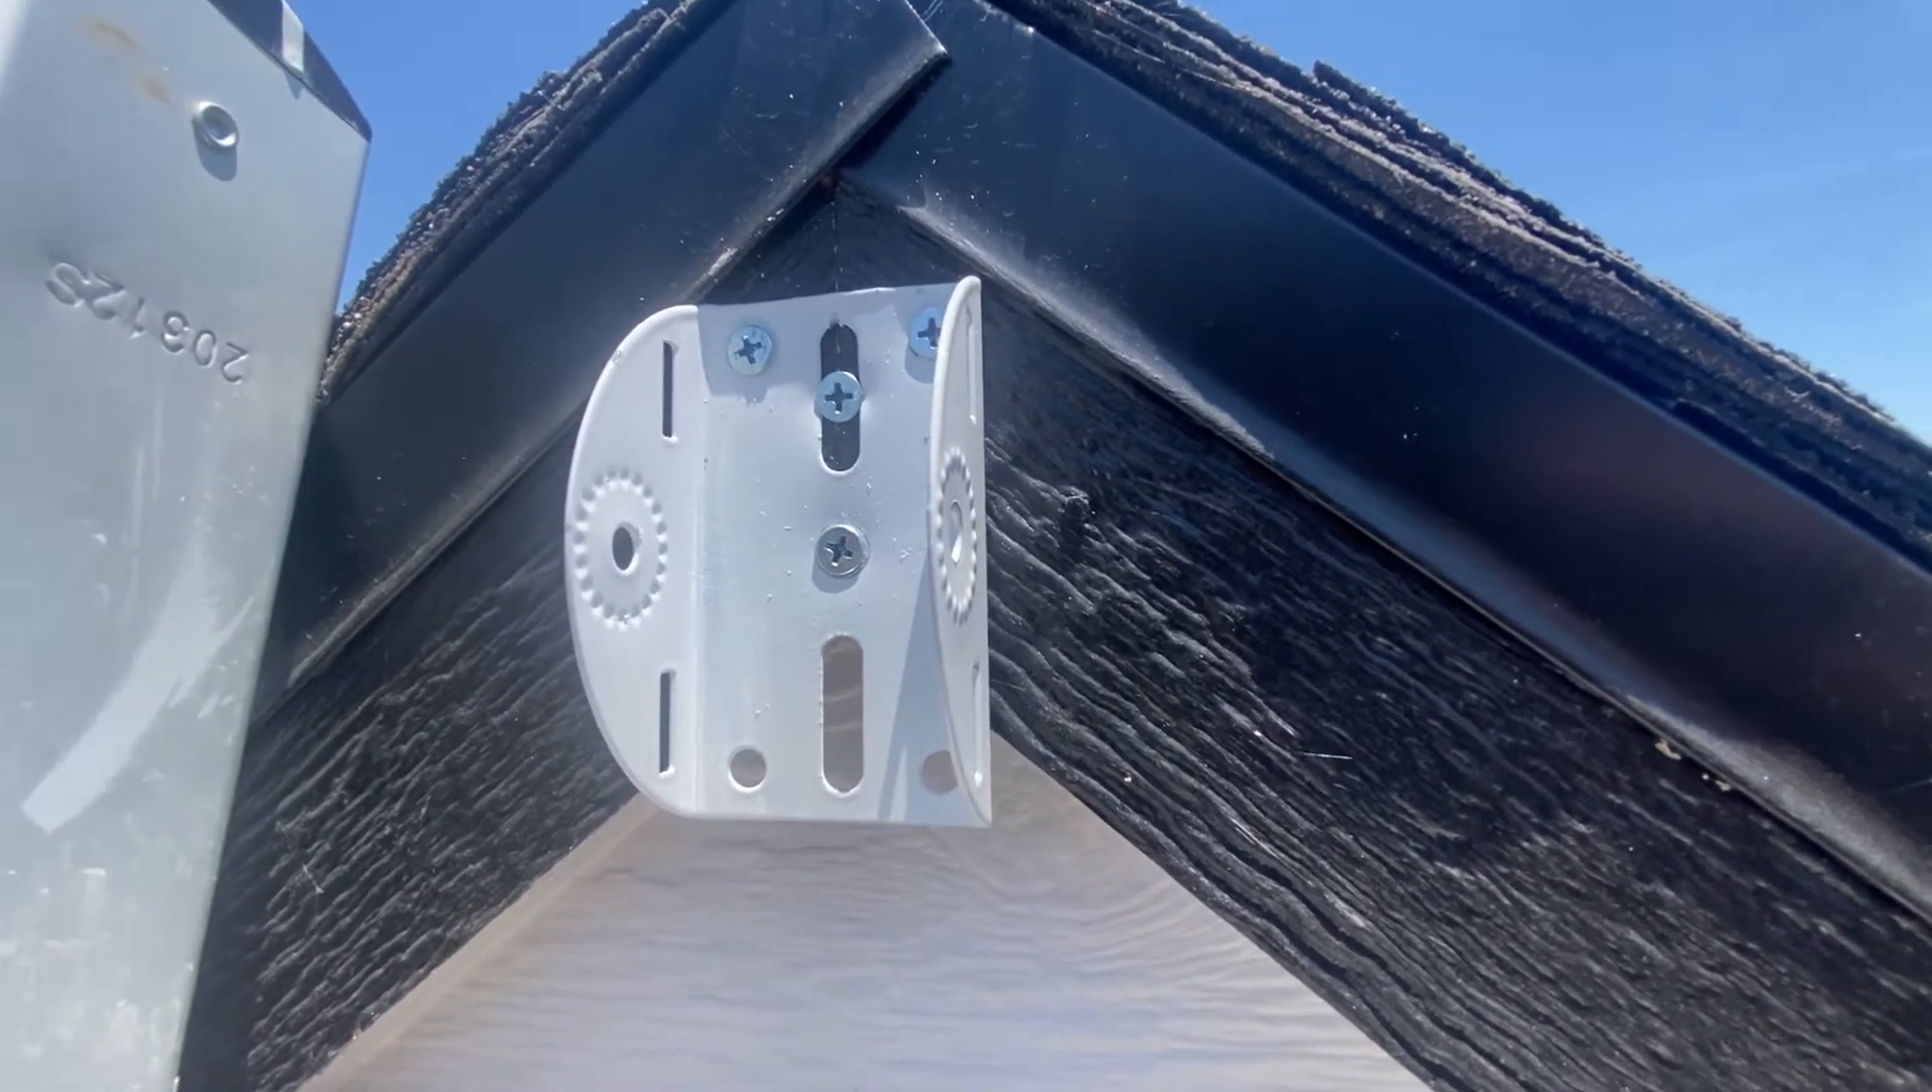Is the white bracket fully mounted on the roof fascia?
Yes.